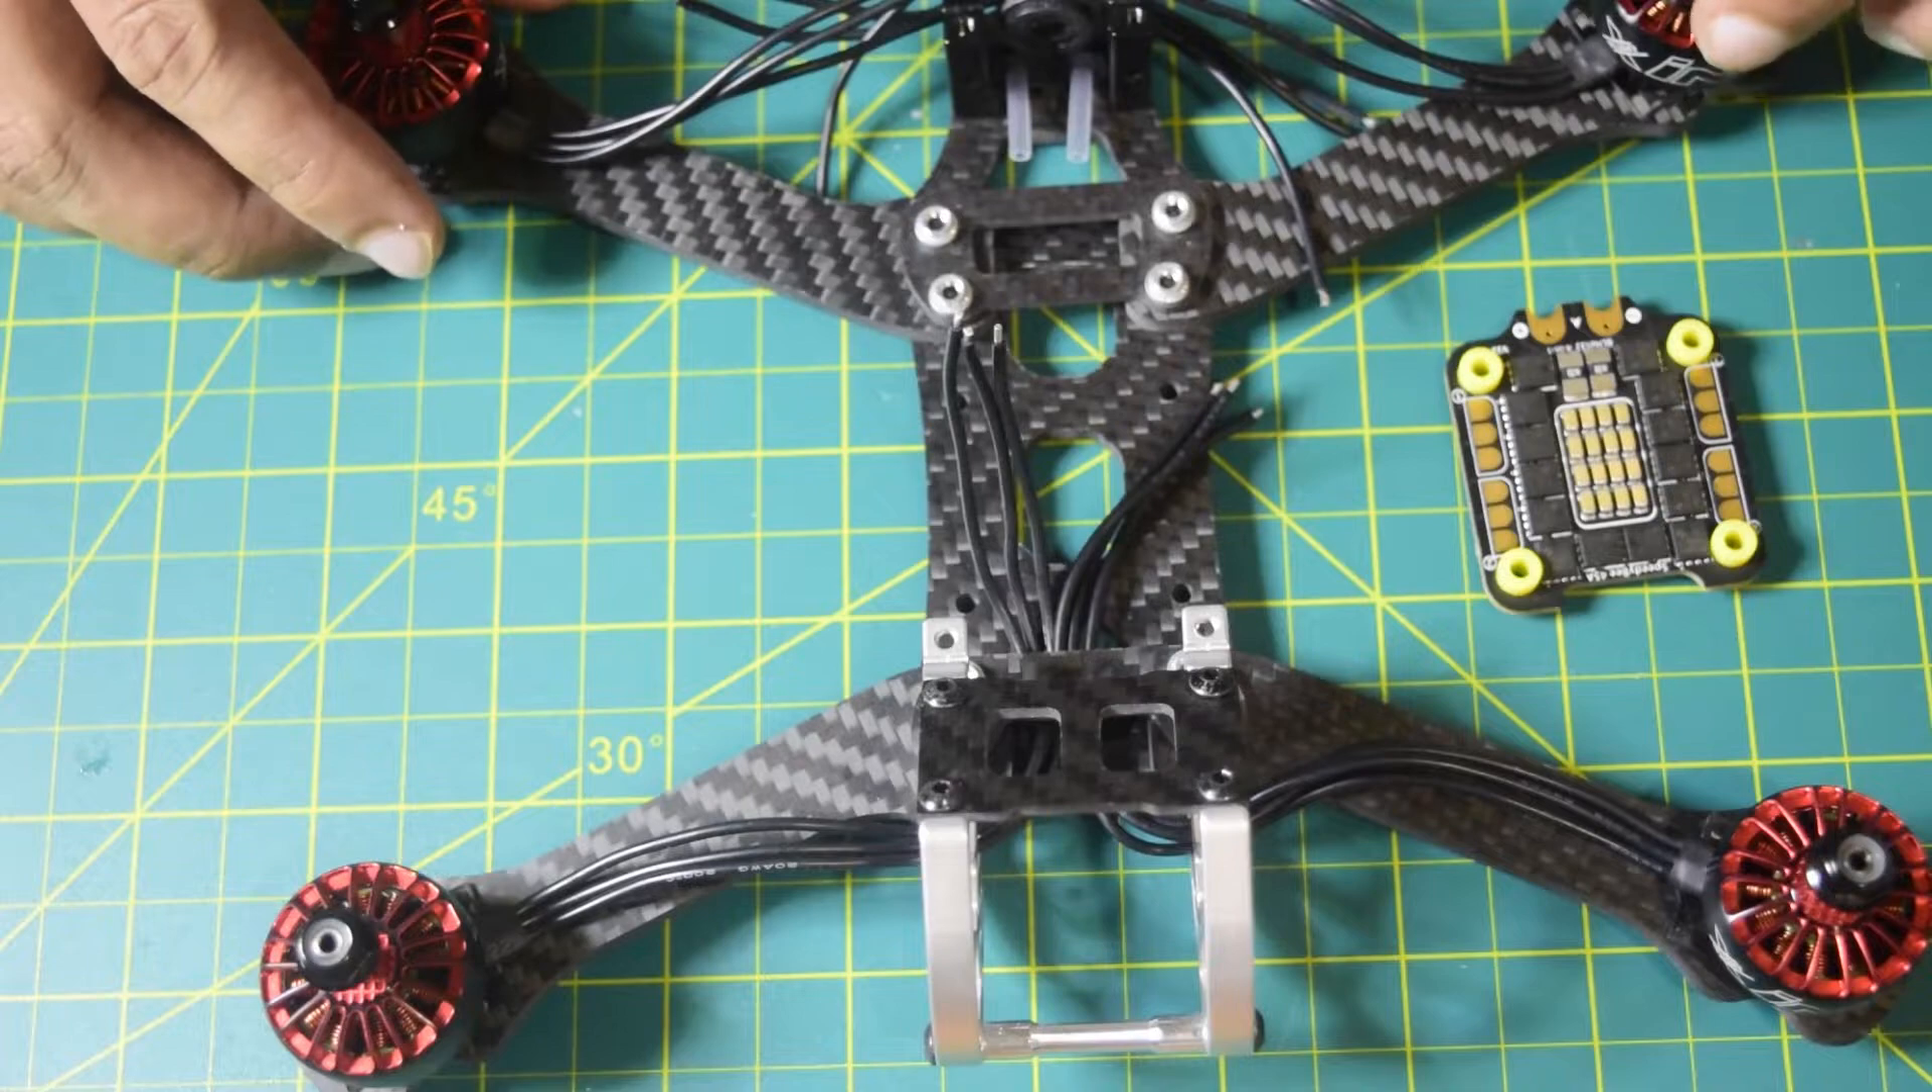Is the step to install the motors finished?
Yes.